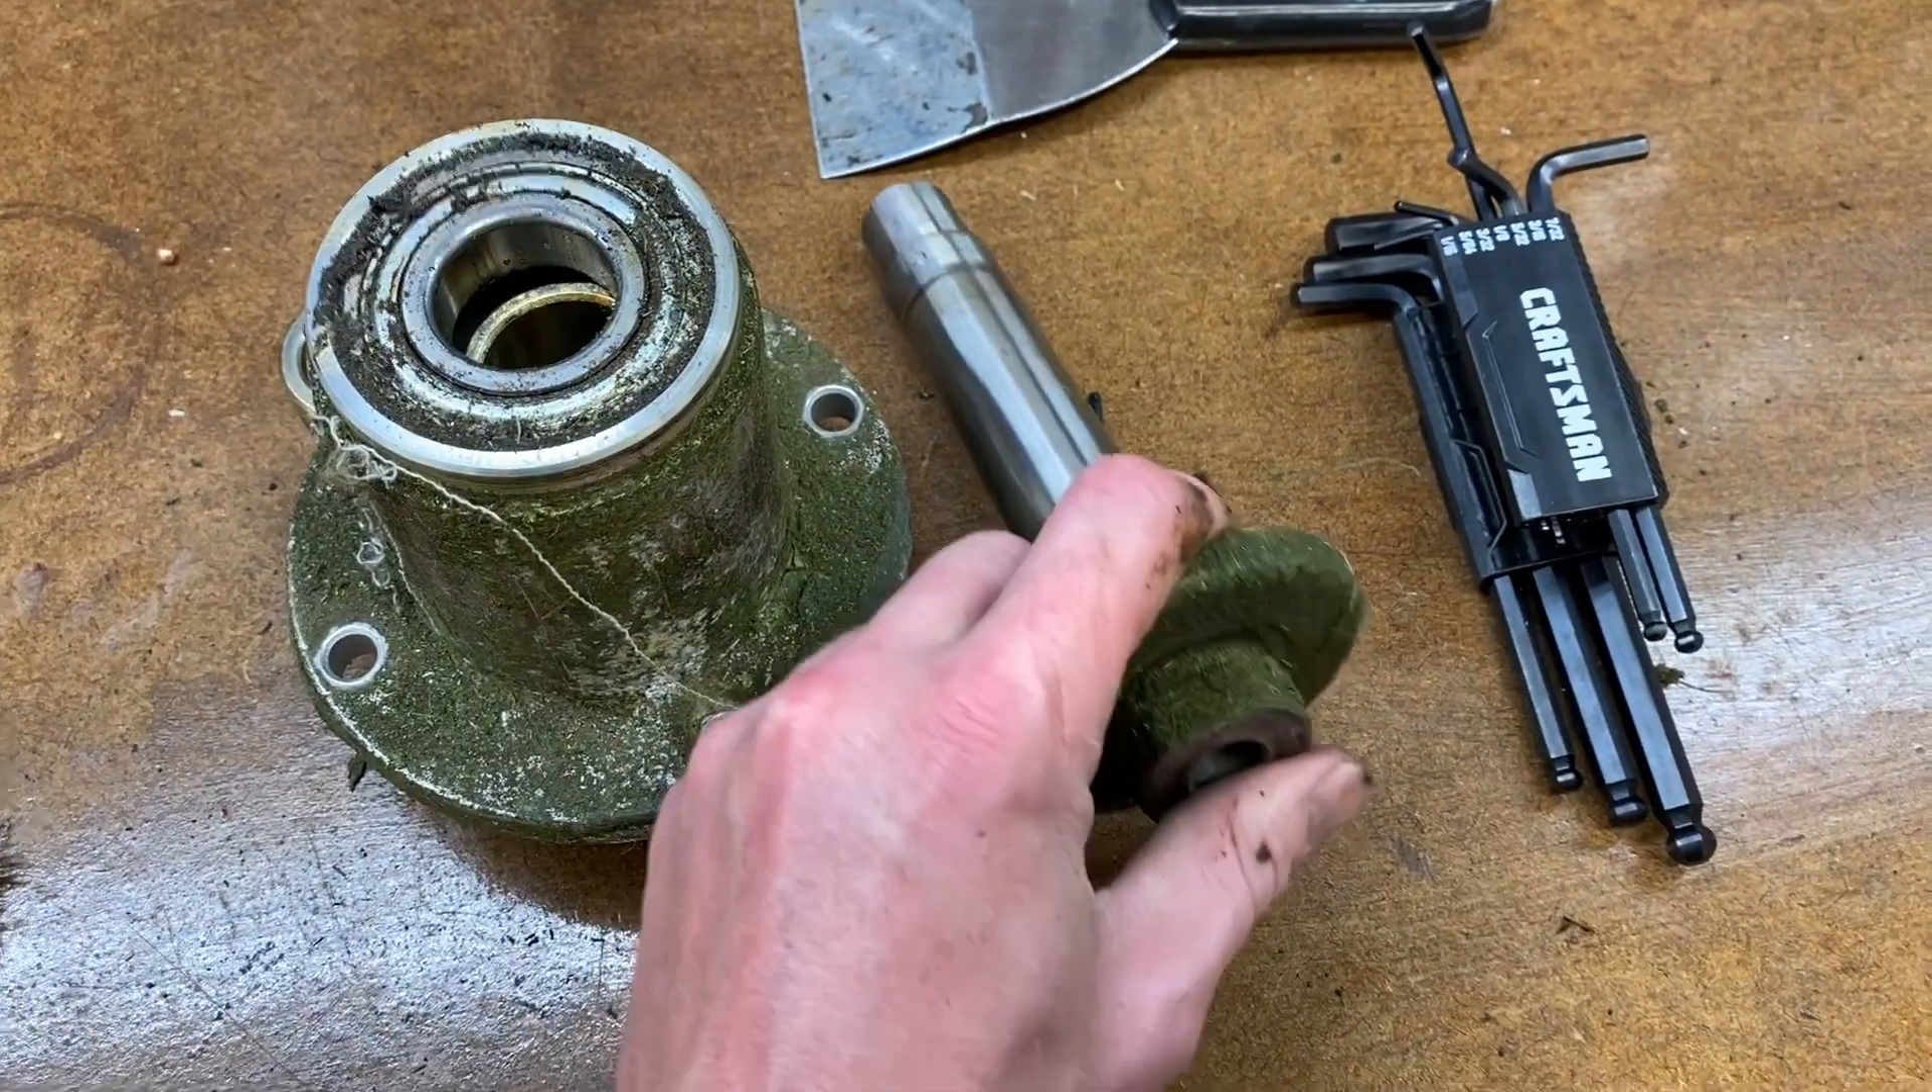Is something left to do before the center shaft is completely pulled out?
No.